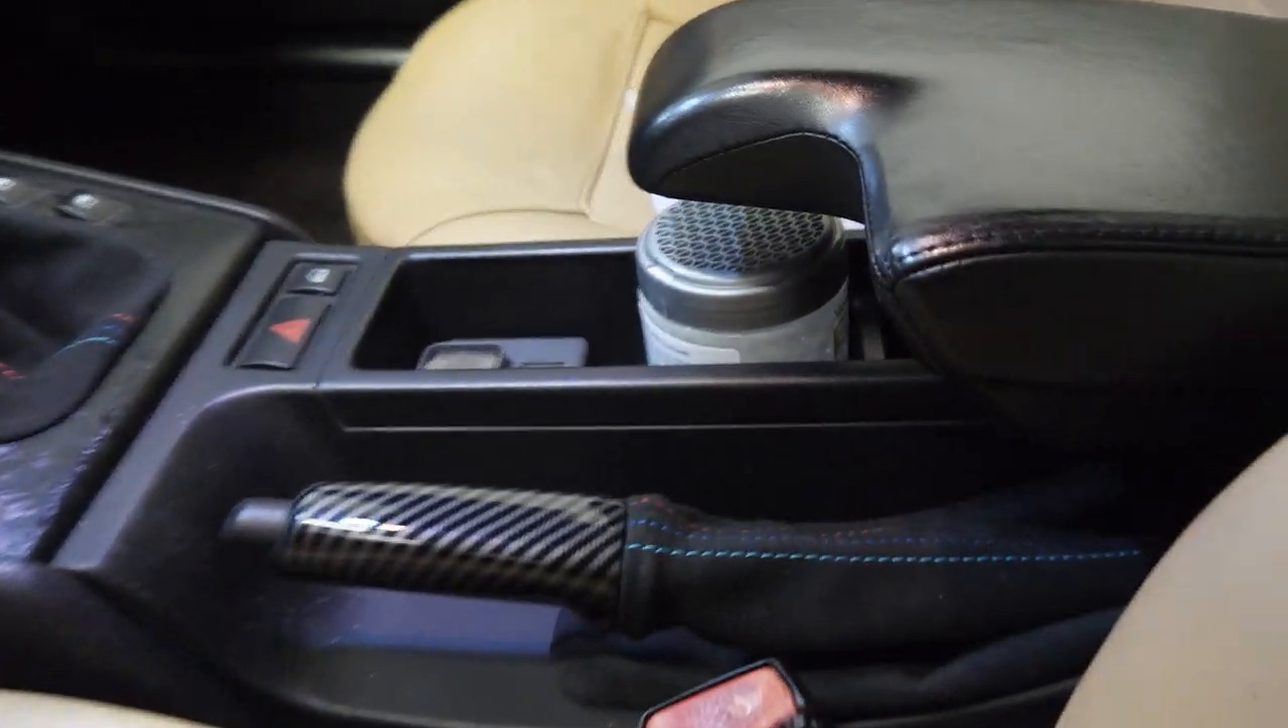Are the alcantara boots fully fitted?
Yes.